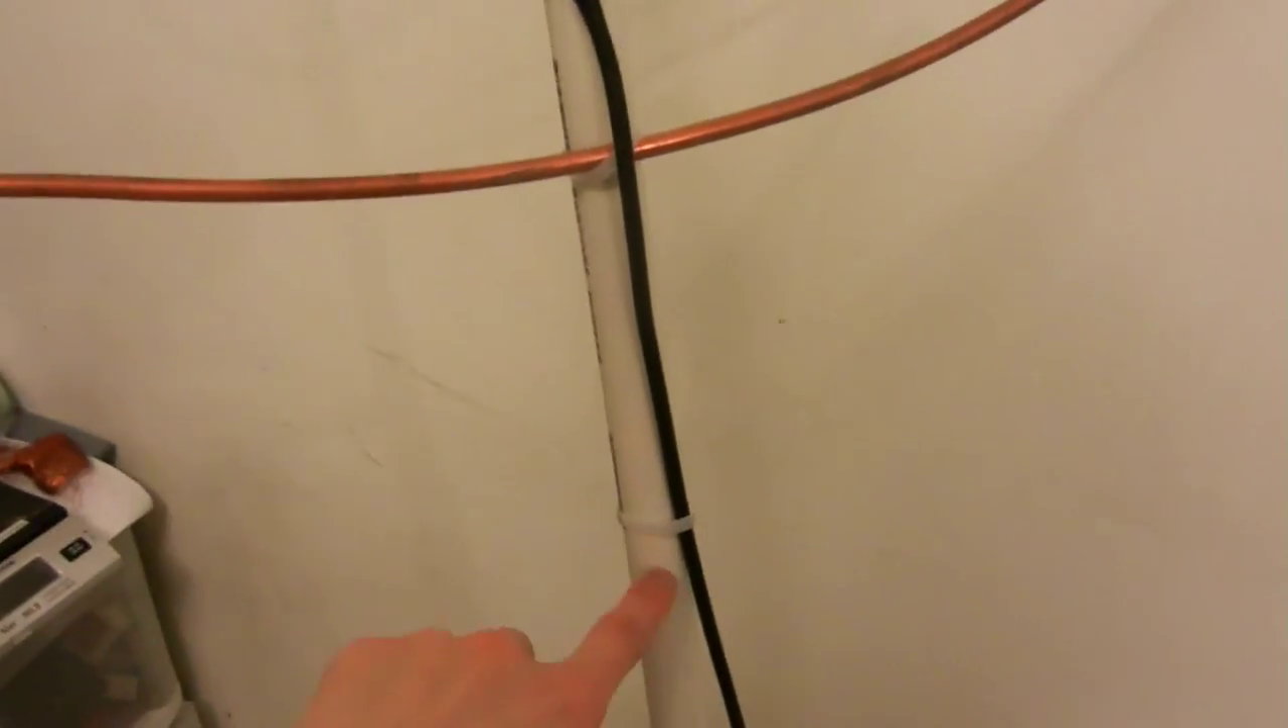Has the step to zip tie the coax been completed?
Yes.